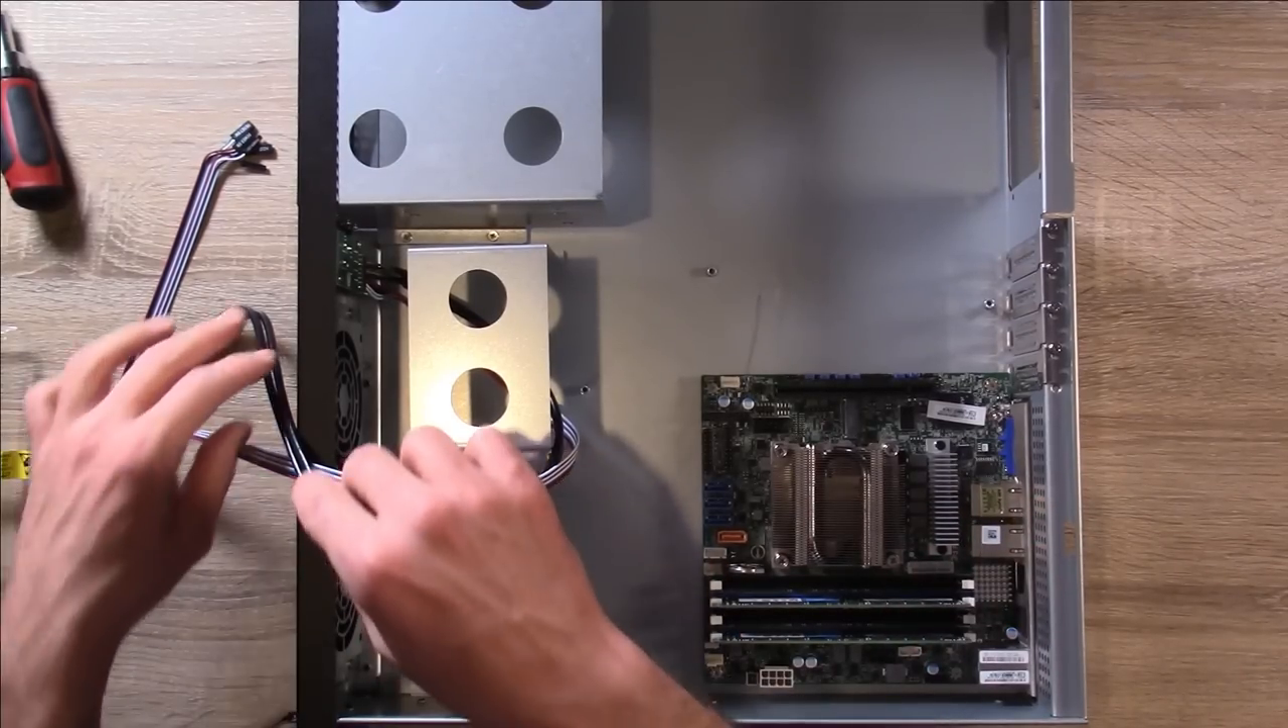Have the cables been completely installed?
No.